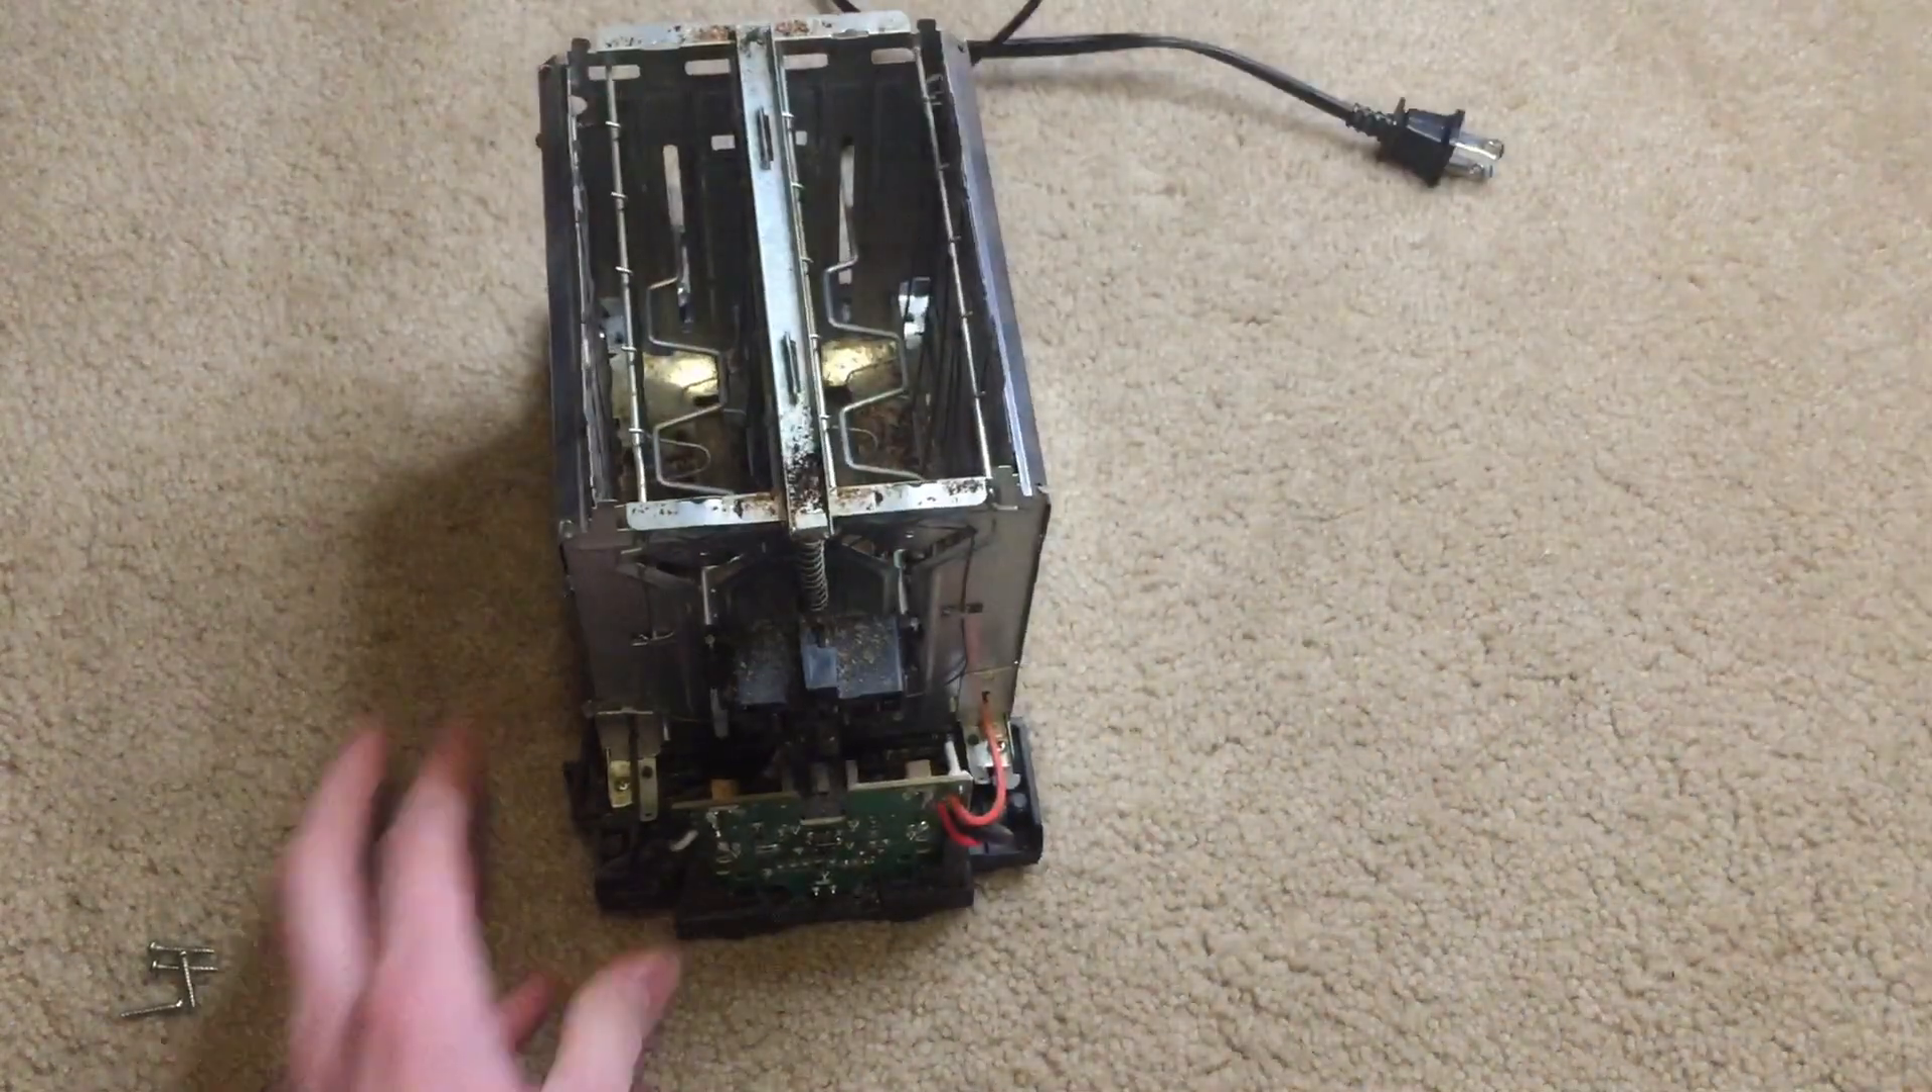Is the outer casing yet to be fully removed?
No.